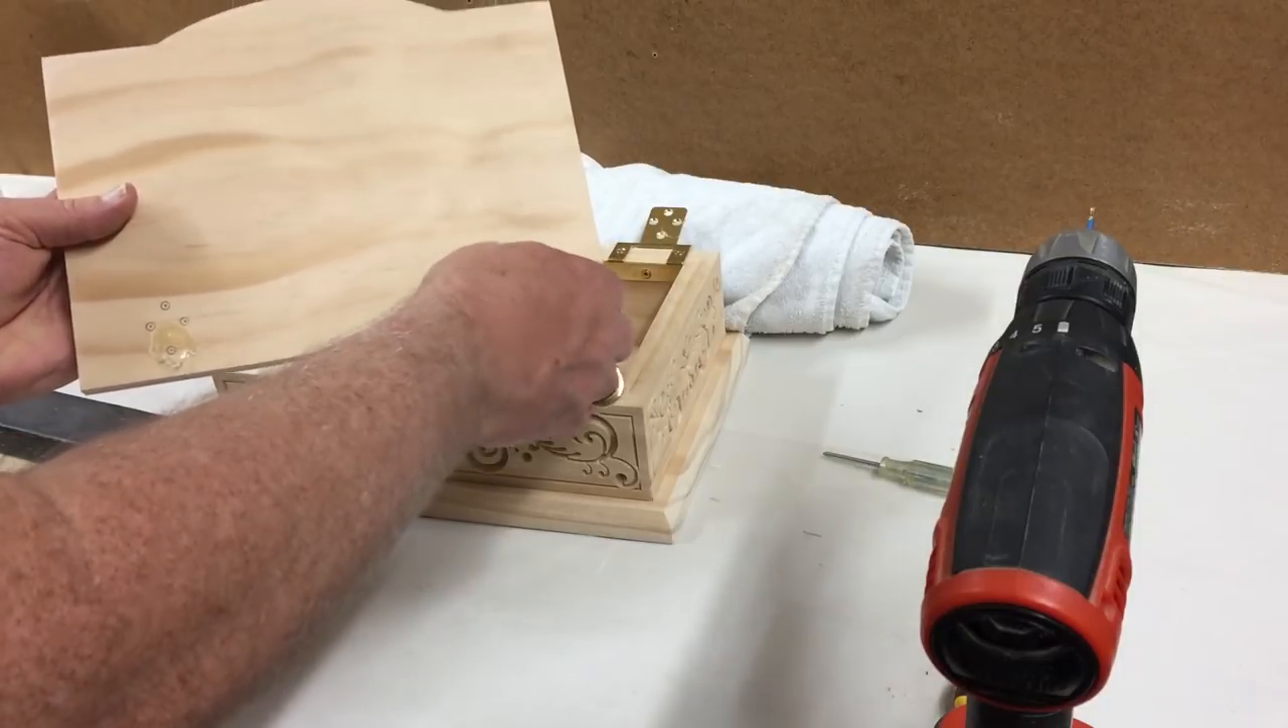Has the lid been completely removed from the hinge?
Yes.